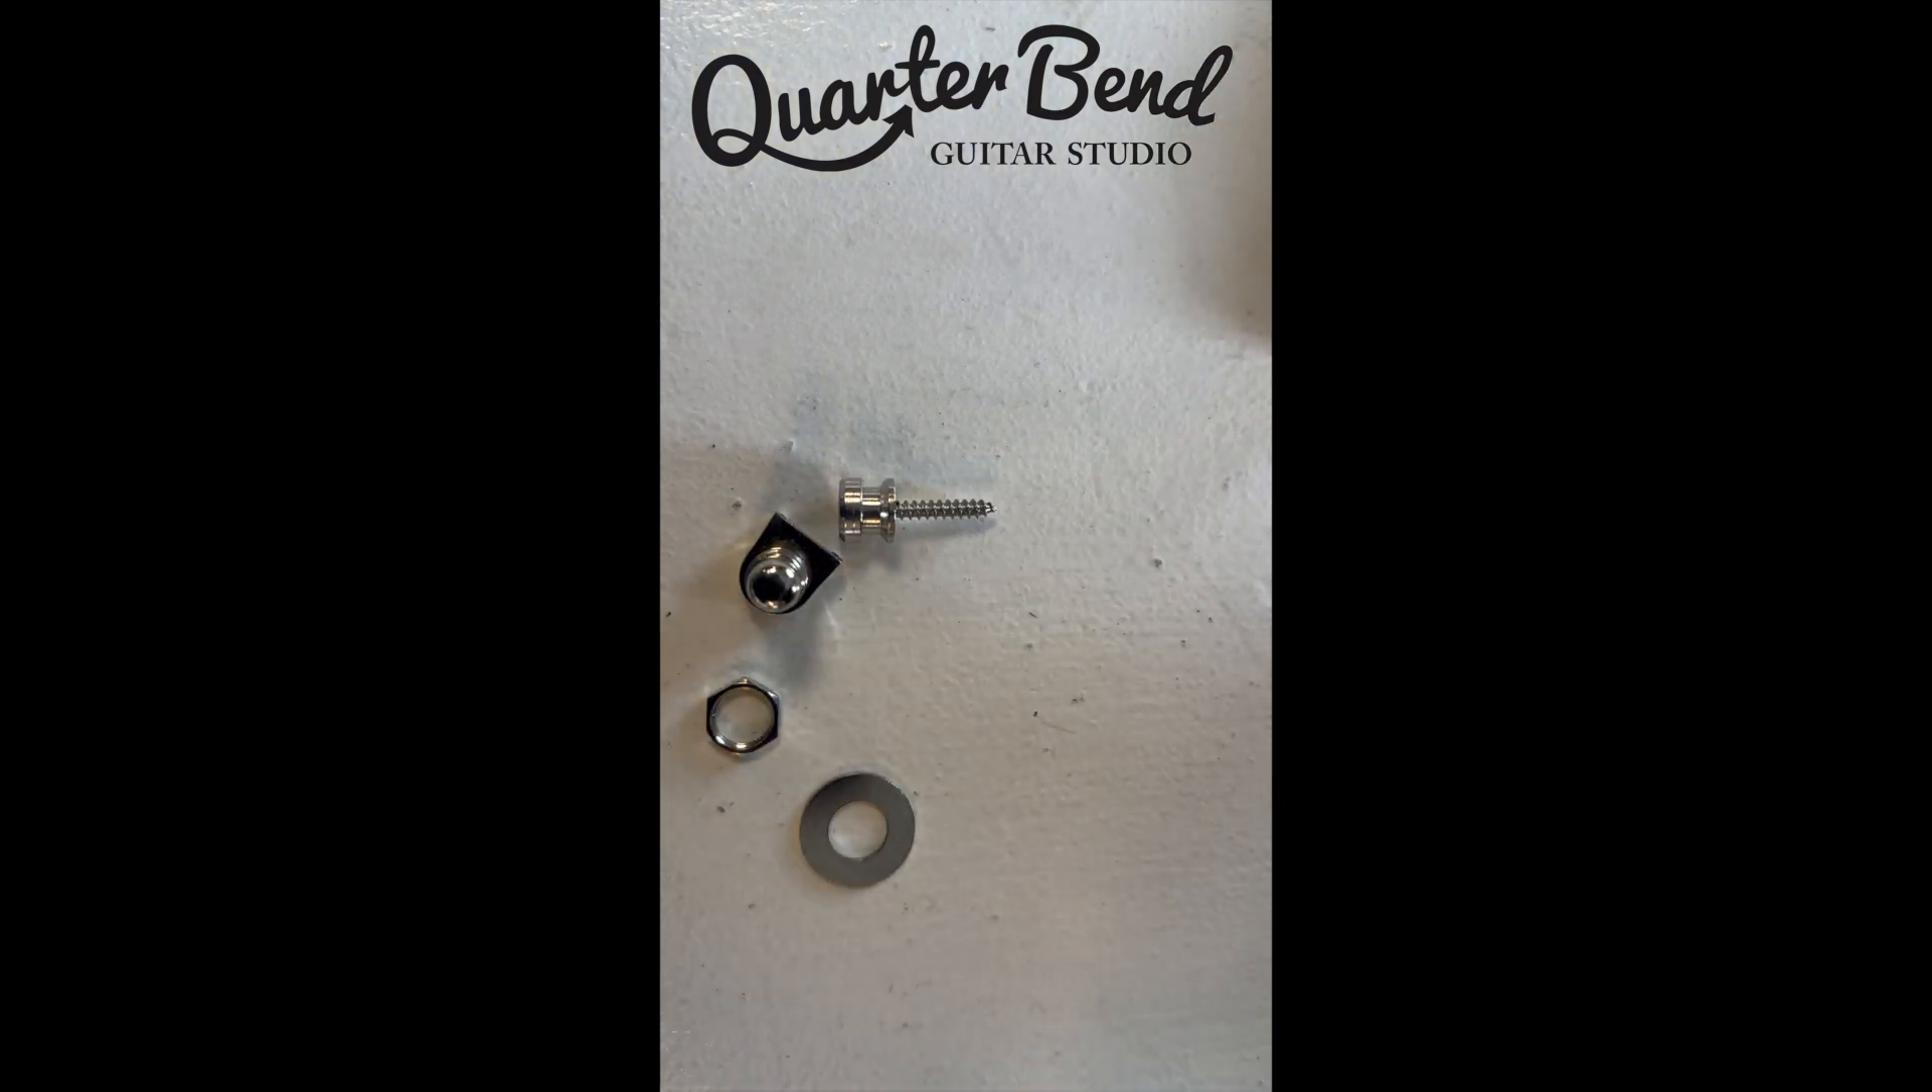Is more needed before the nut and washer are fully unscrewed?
No.